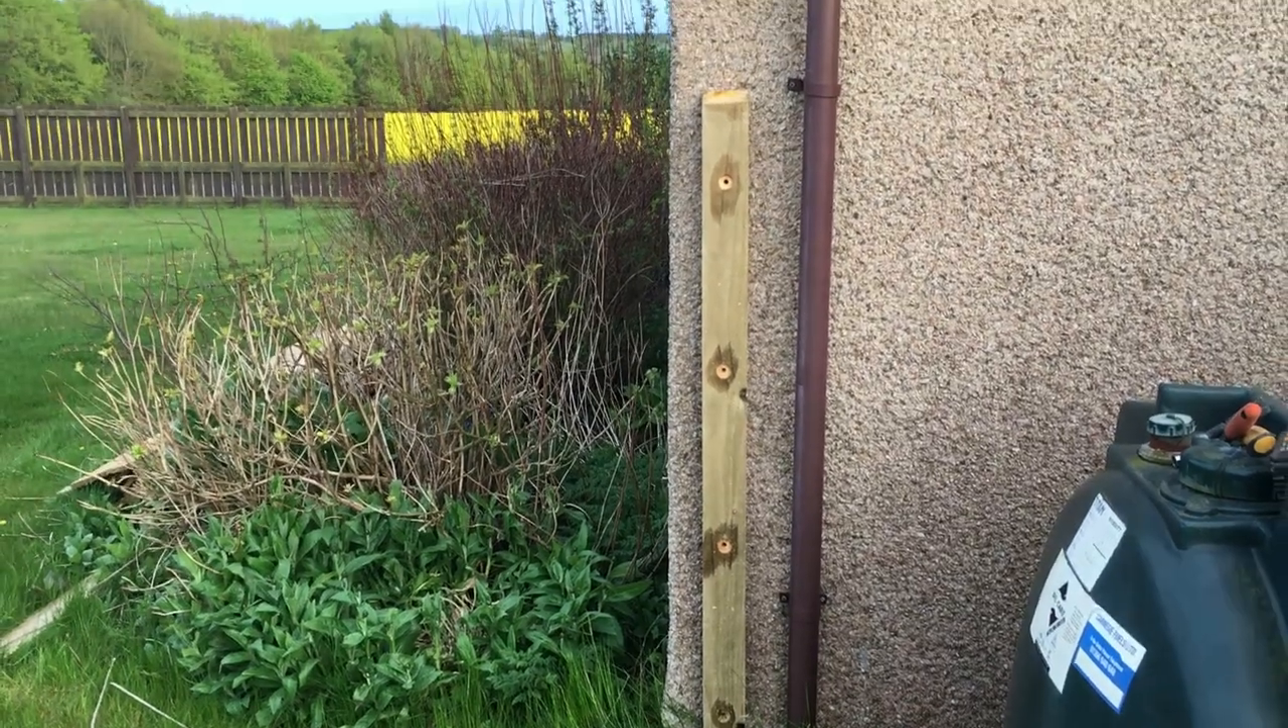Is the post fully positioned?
Yes.